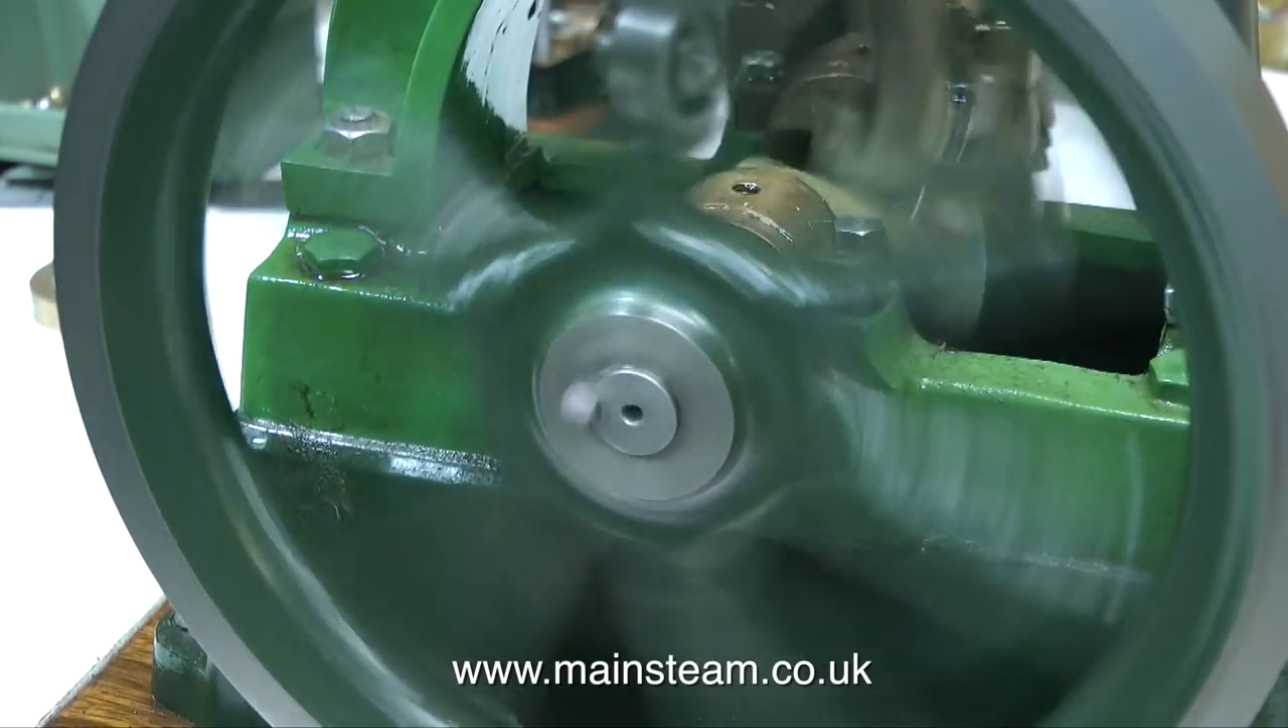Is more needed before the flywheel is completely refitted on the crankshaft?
No.